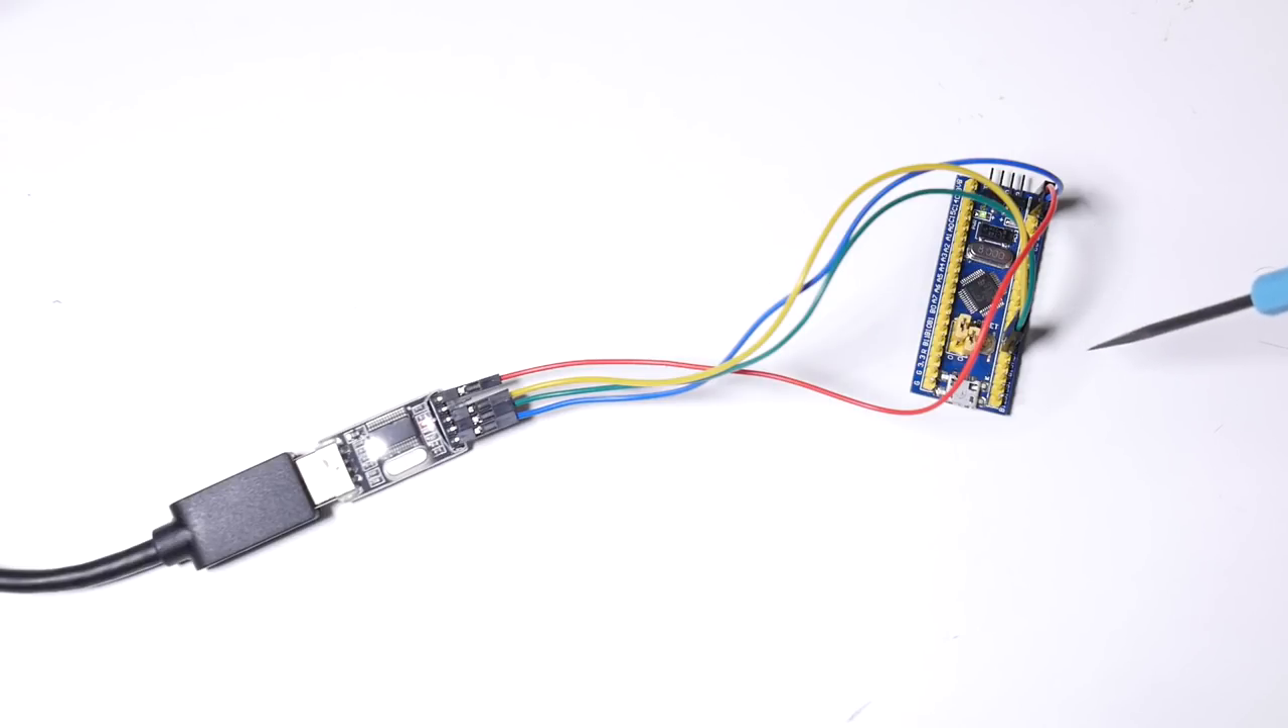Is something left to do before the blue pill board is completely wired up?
No.